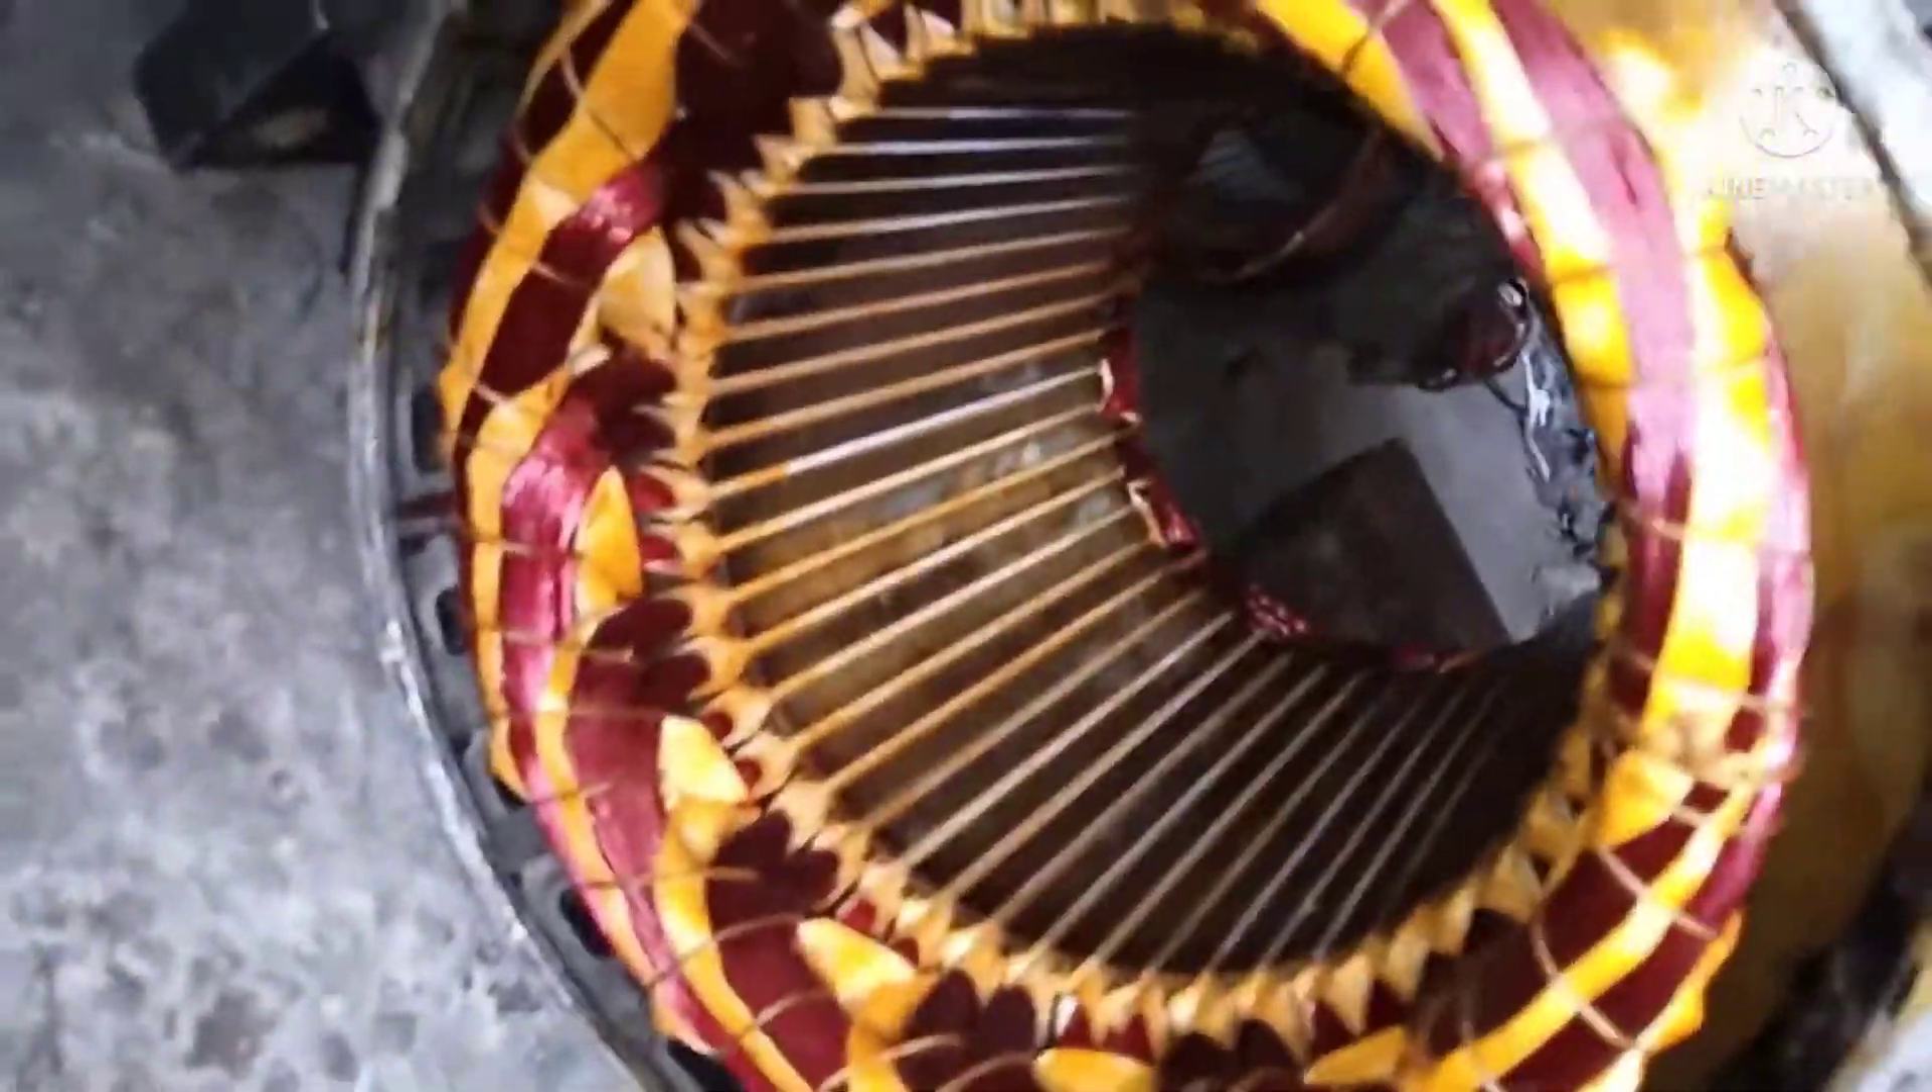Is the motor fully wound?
Yes.